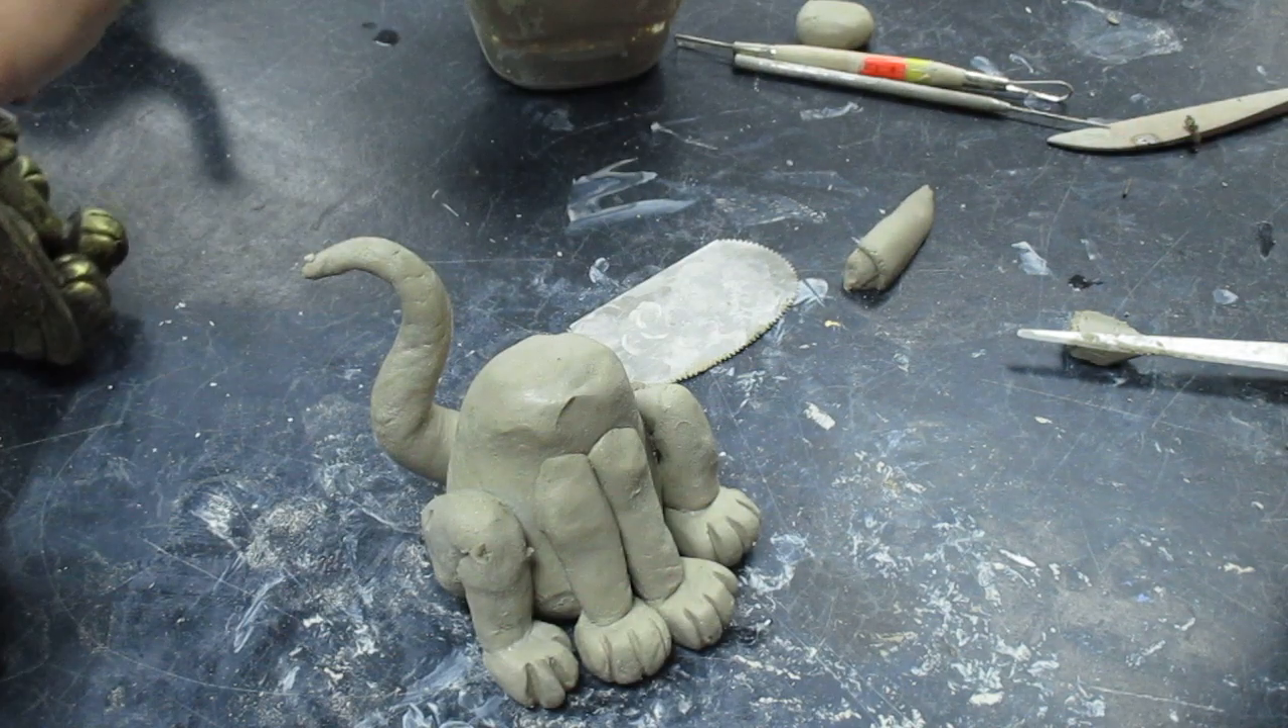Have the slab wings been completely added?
No.